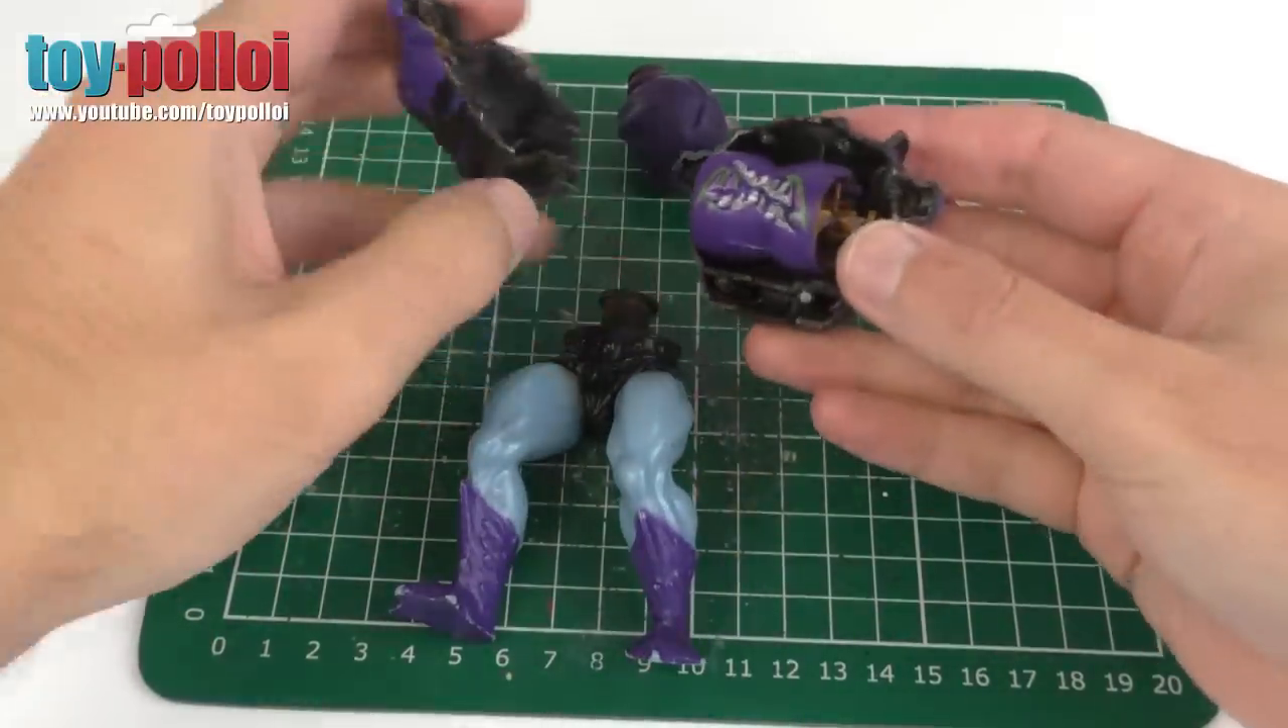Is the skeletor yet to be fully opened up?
No.